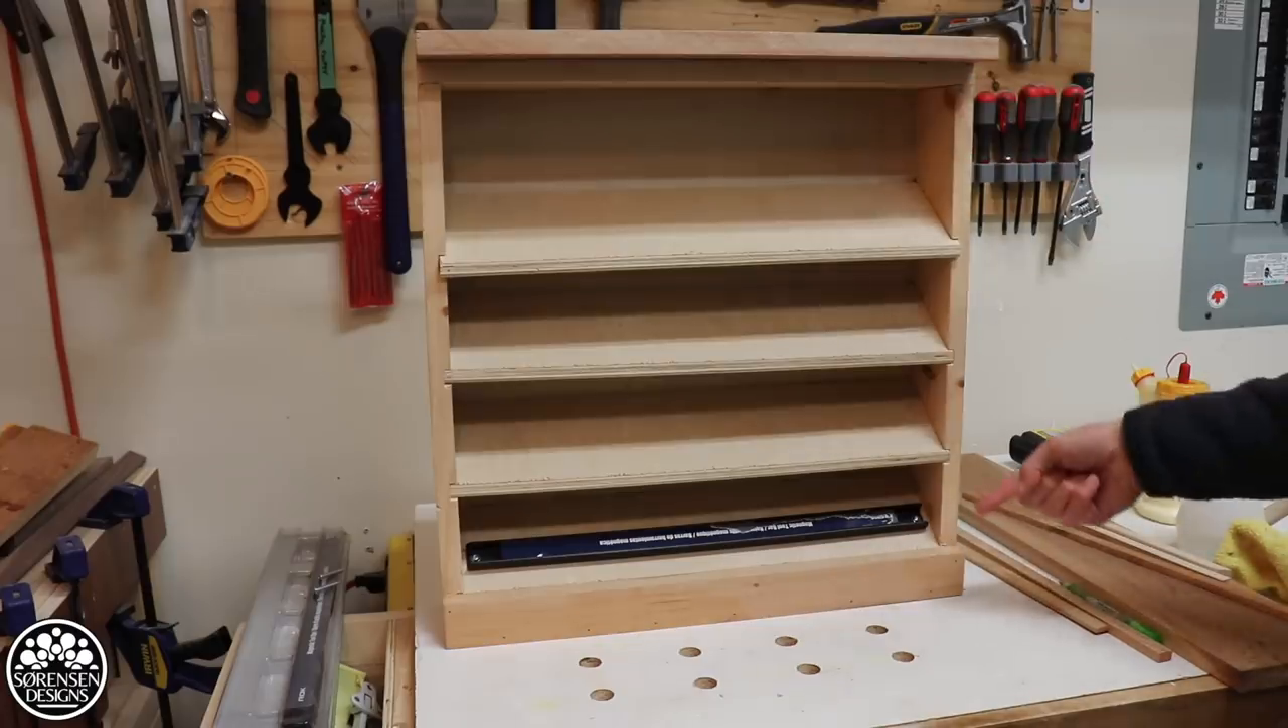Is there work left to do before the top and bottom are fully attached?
No.